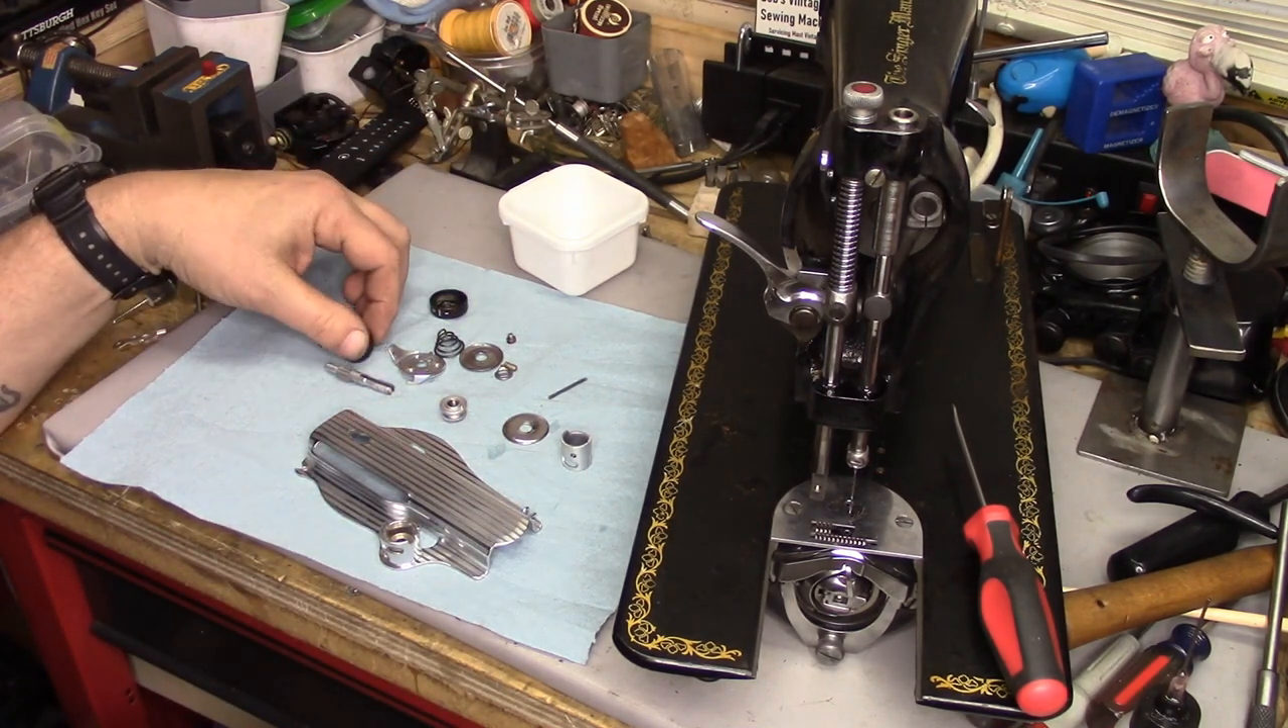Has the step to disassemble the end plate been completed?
Yes.